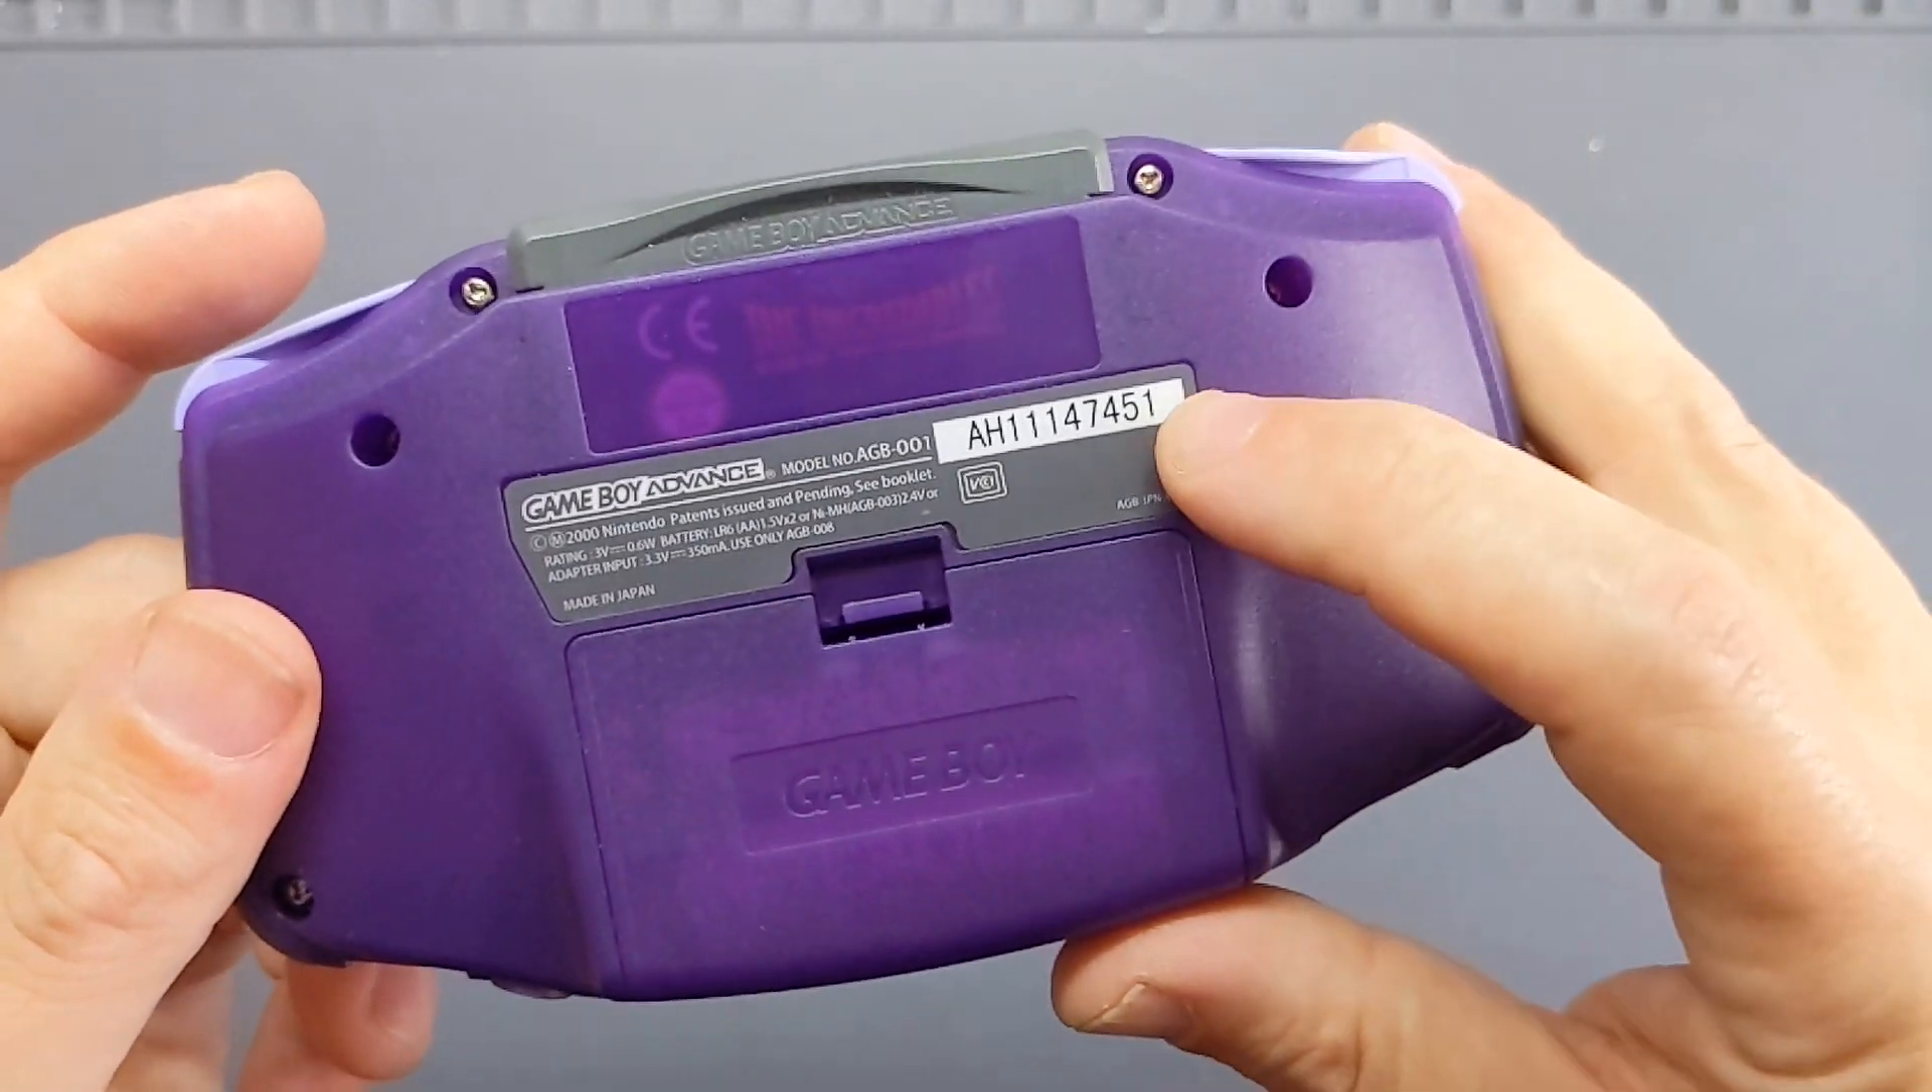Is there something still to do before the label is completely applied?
No.